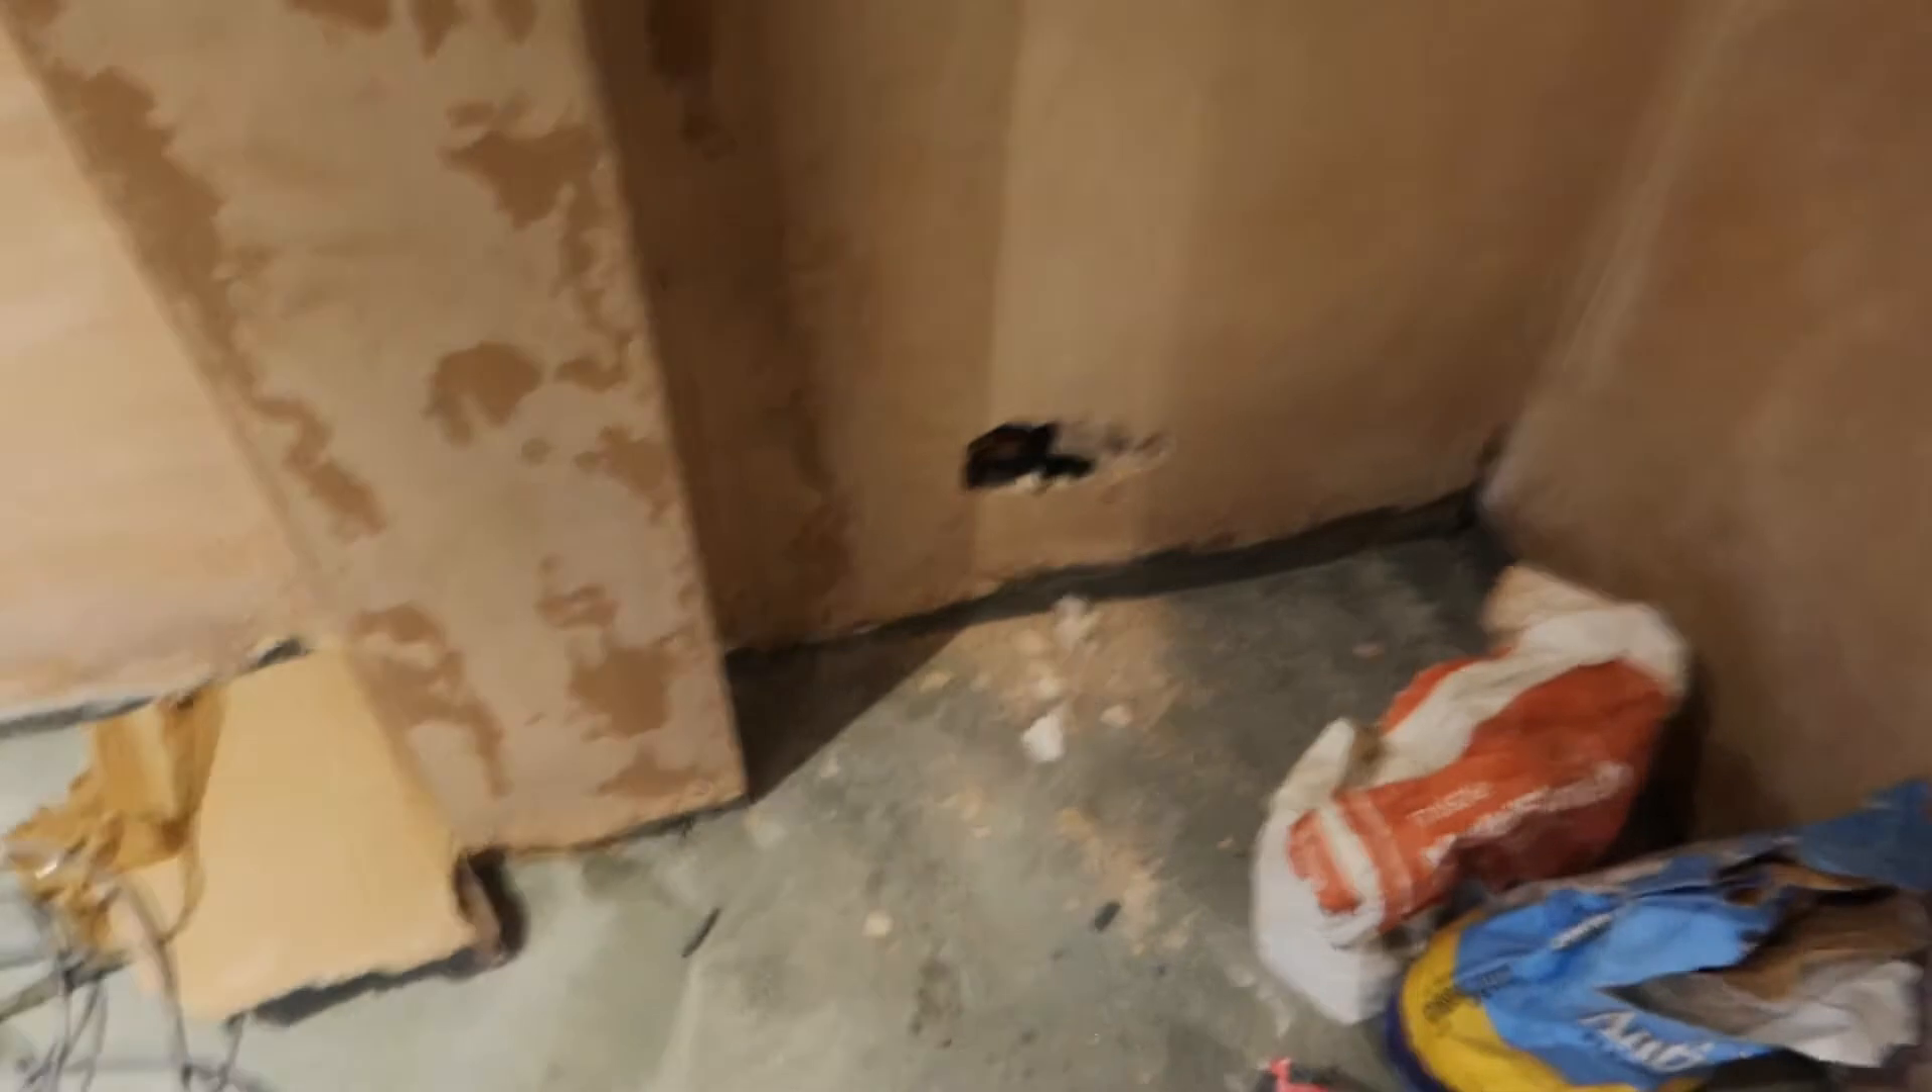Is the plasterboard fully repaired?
No.